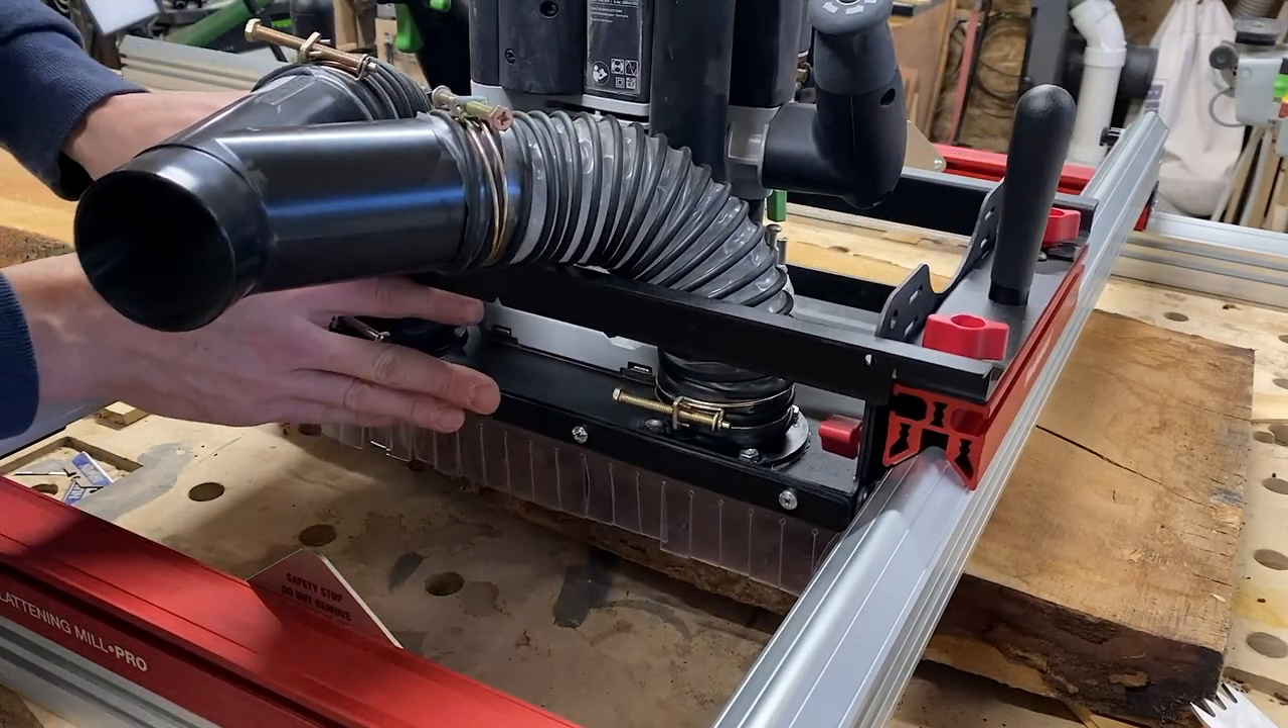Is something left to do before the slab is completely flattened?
Yes.